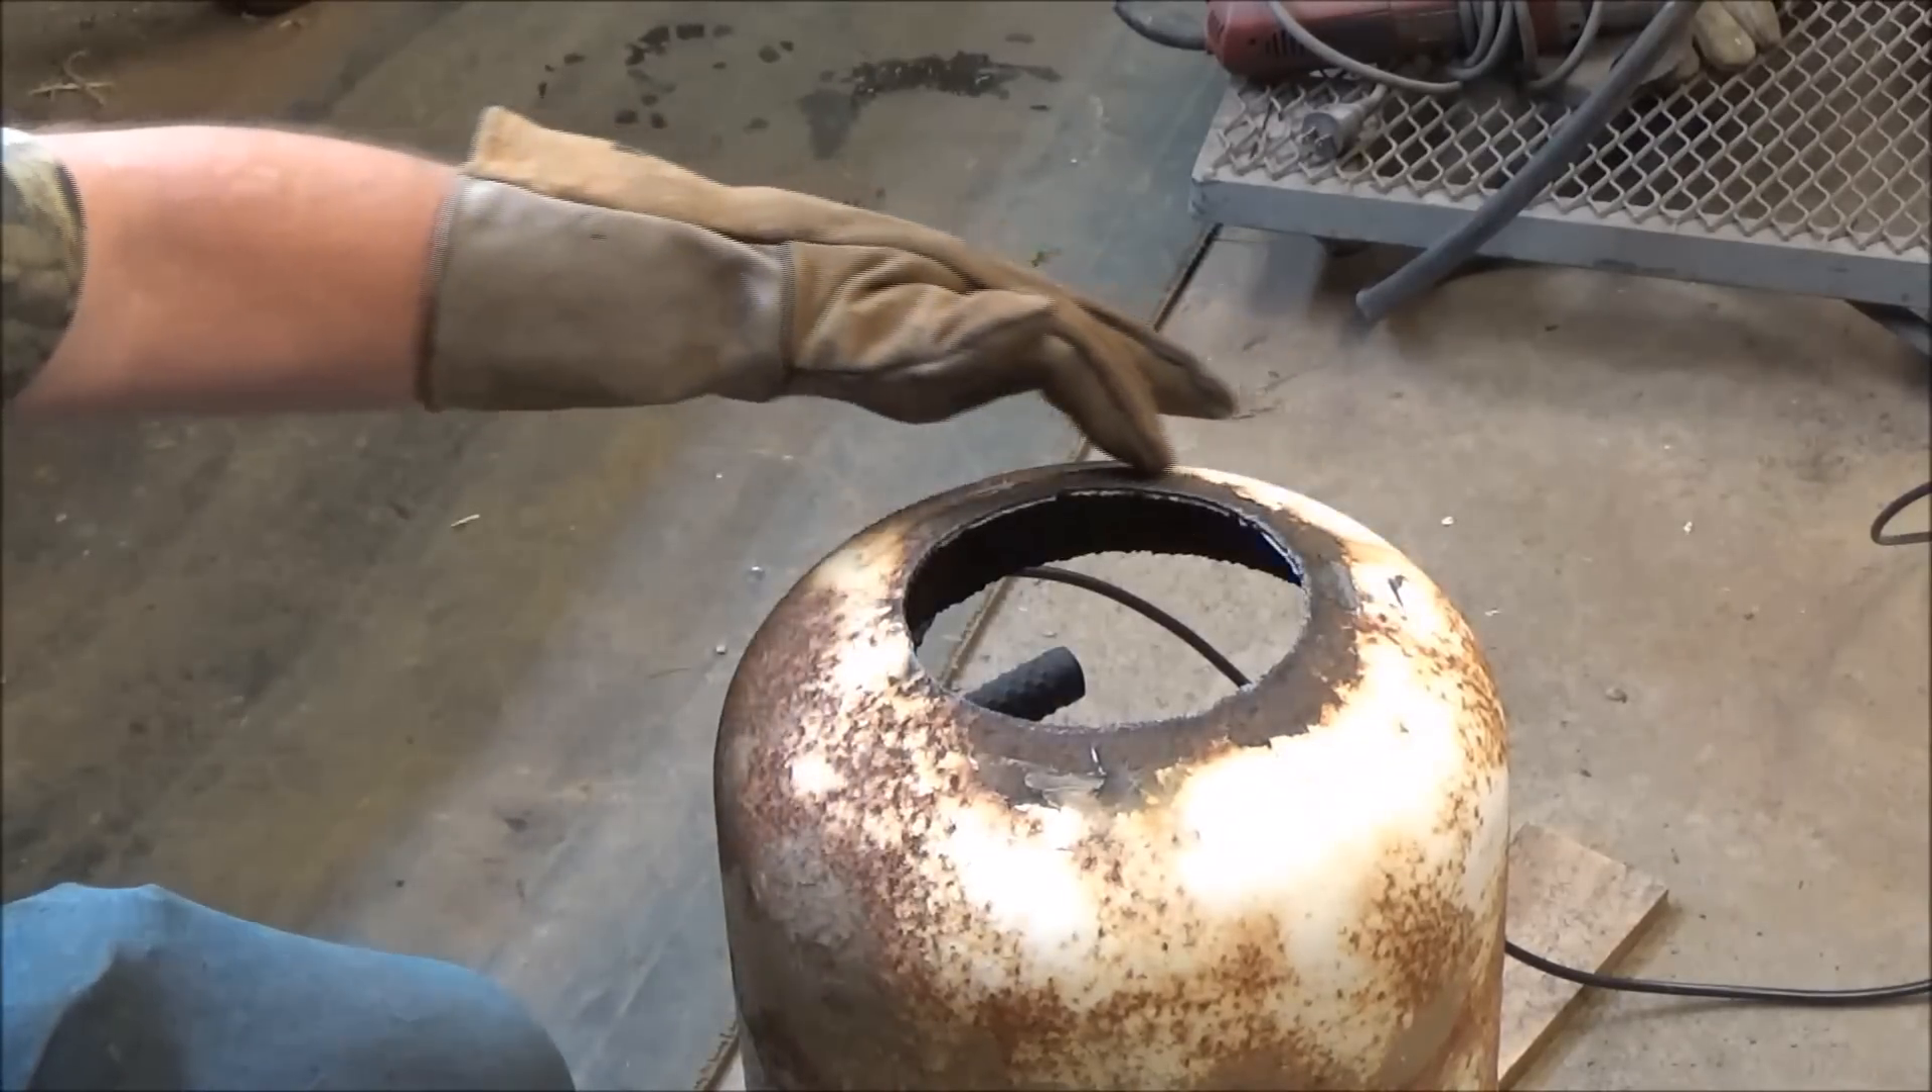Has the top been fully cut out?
Yes.